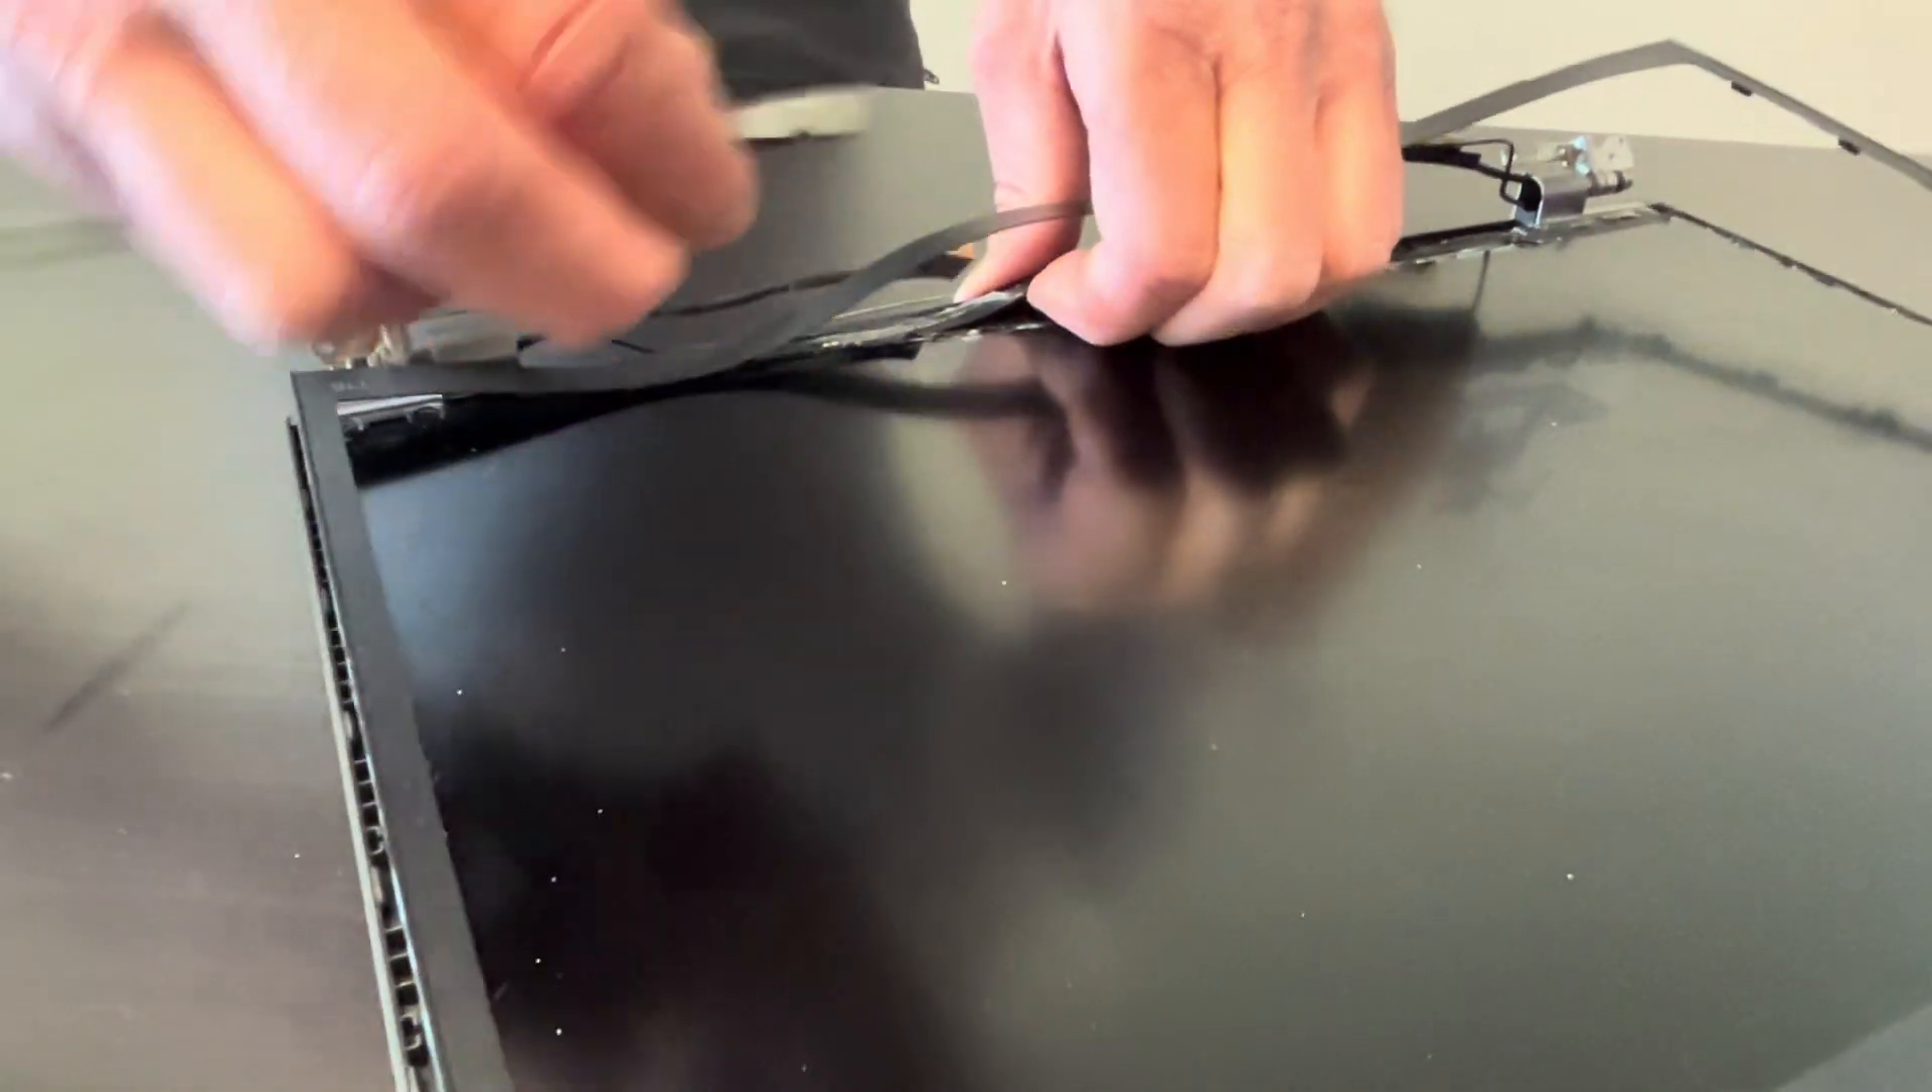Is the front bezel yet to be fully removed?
Yes.